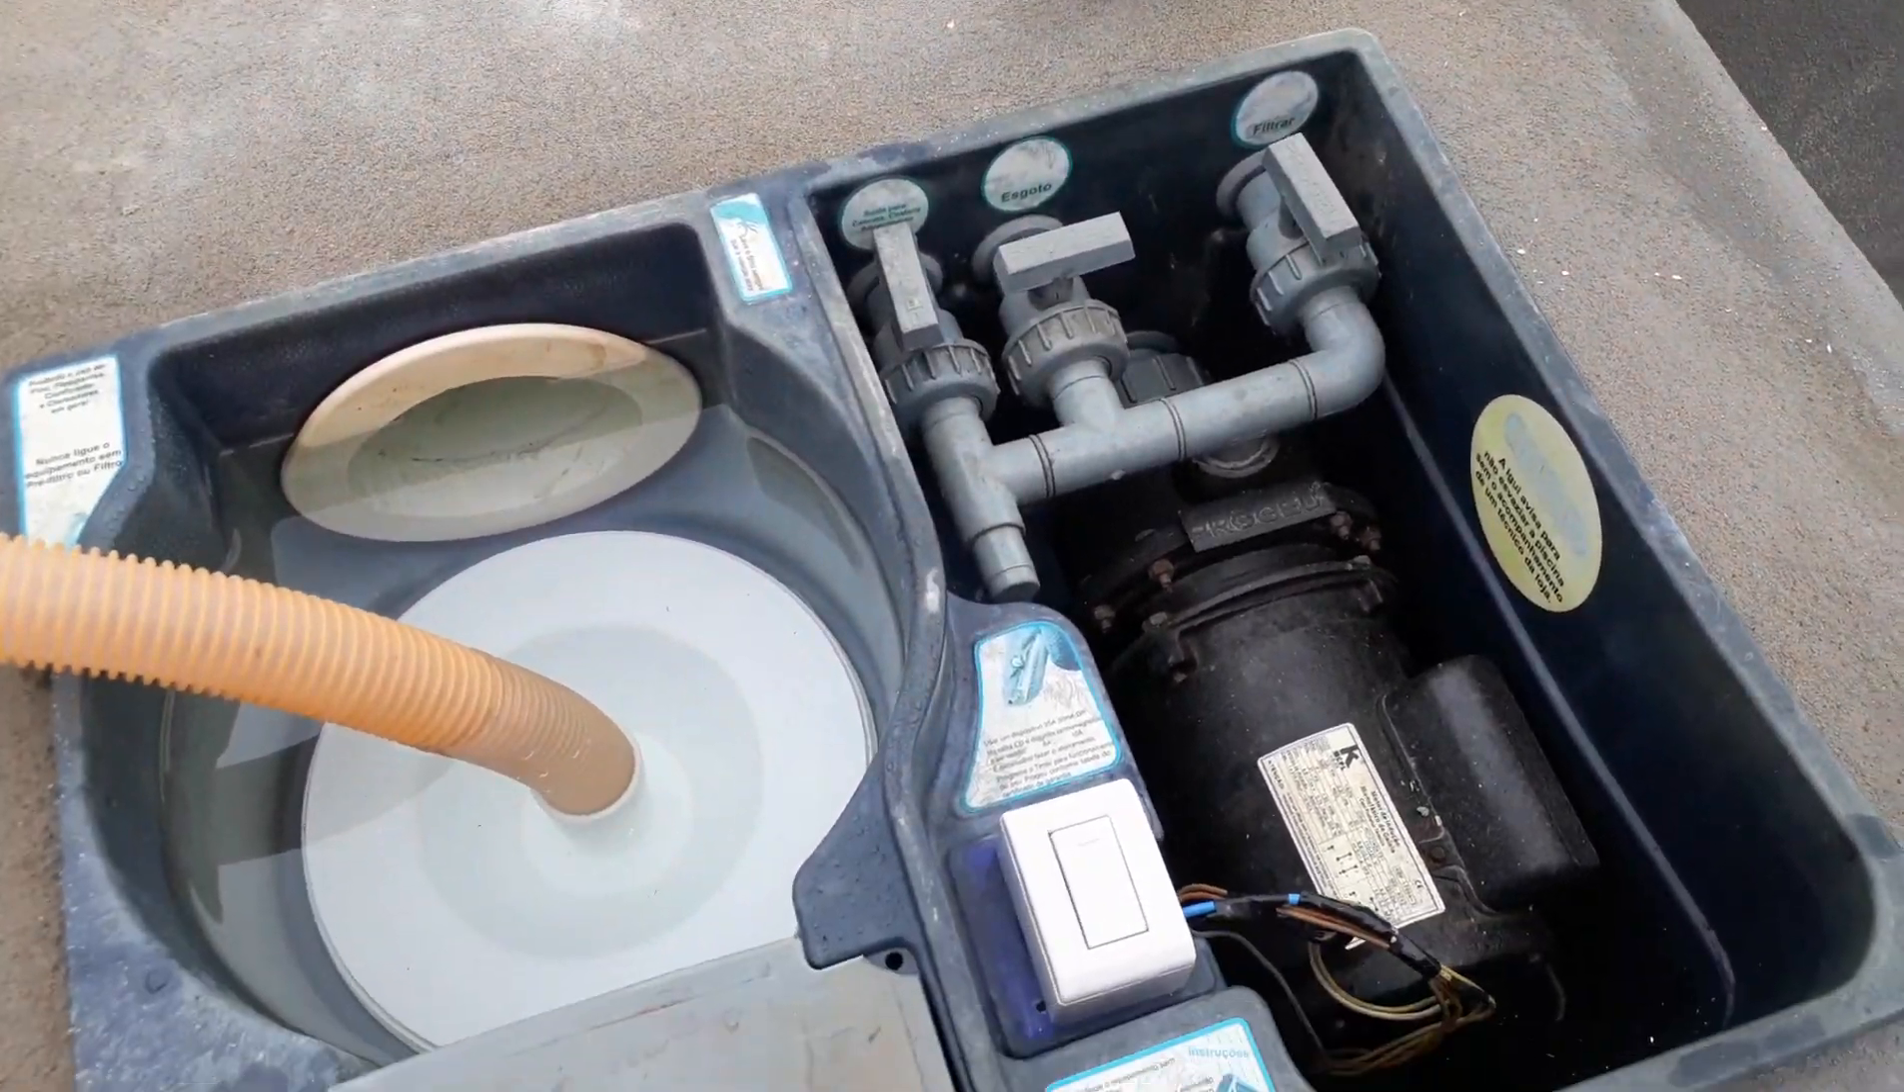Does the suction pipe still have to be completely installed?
No.